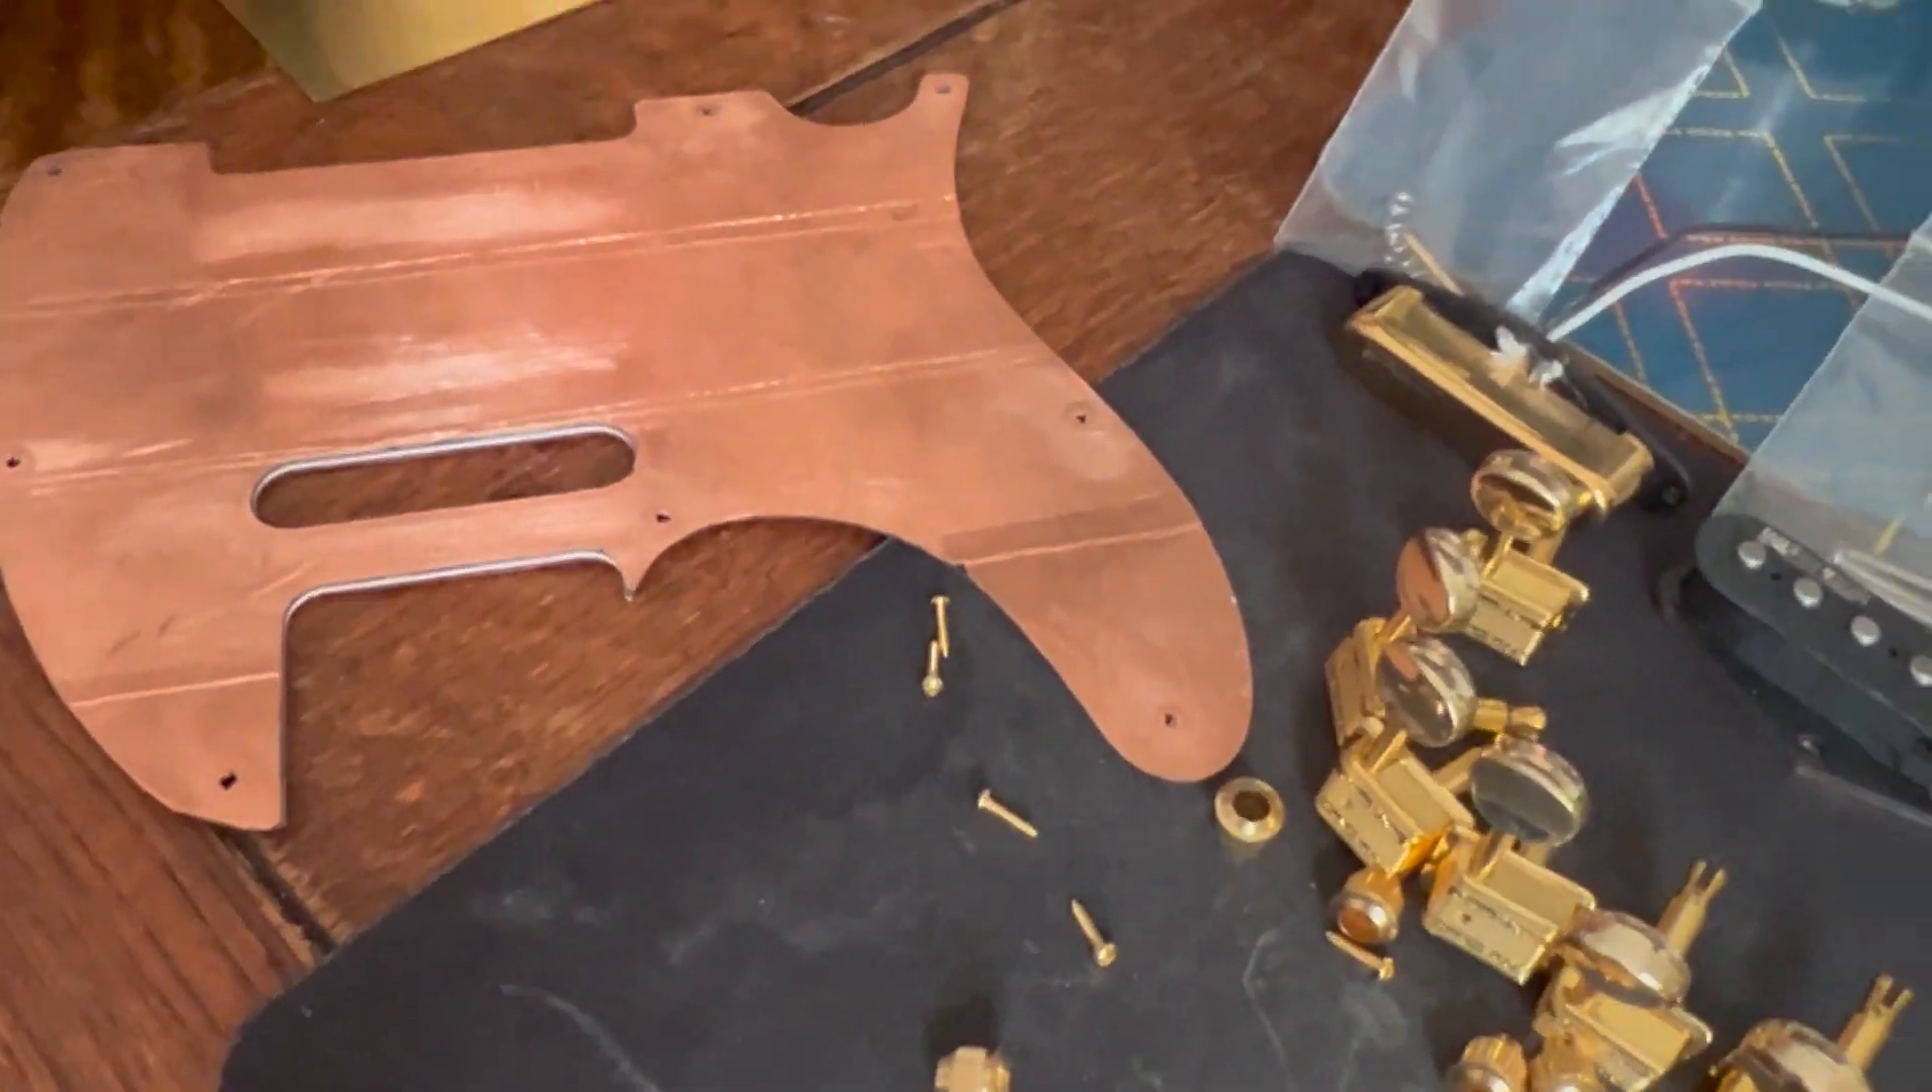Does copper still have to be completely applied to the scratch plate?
No.